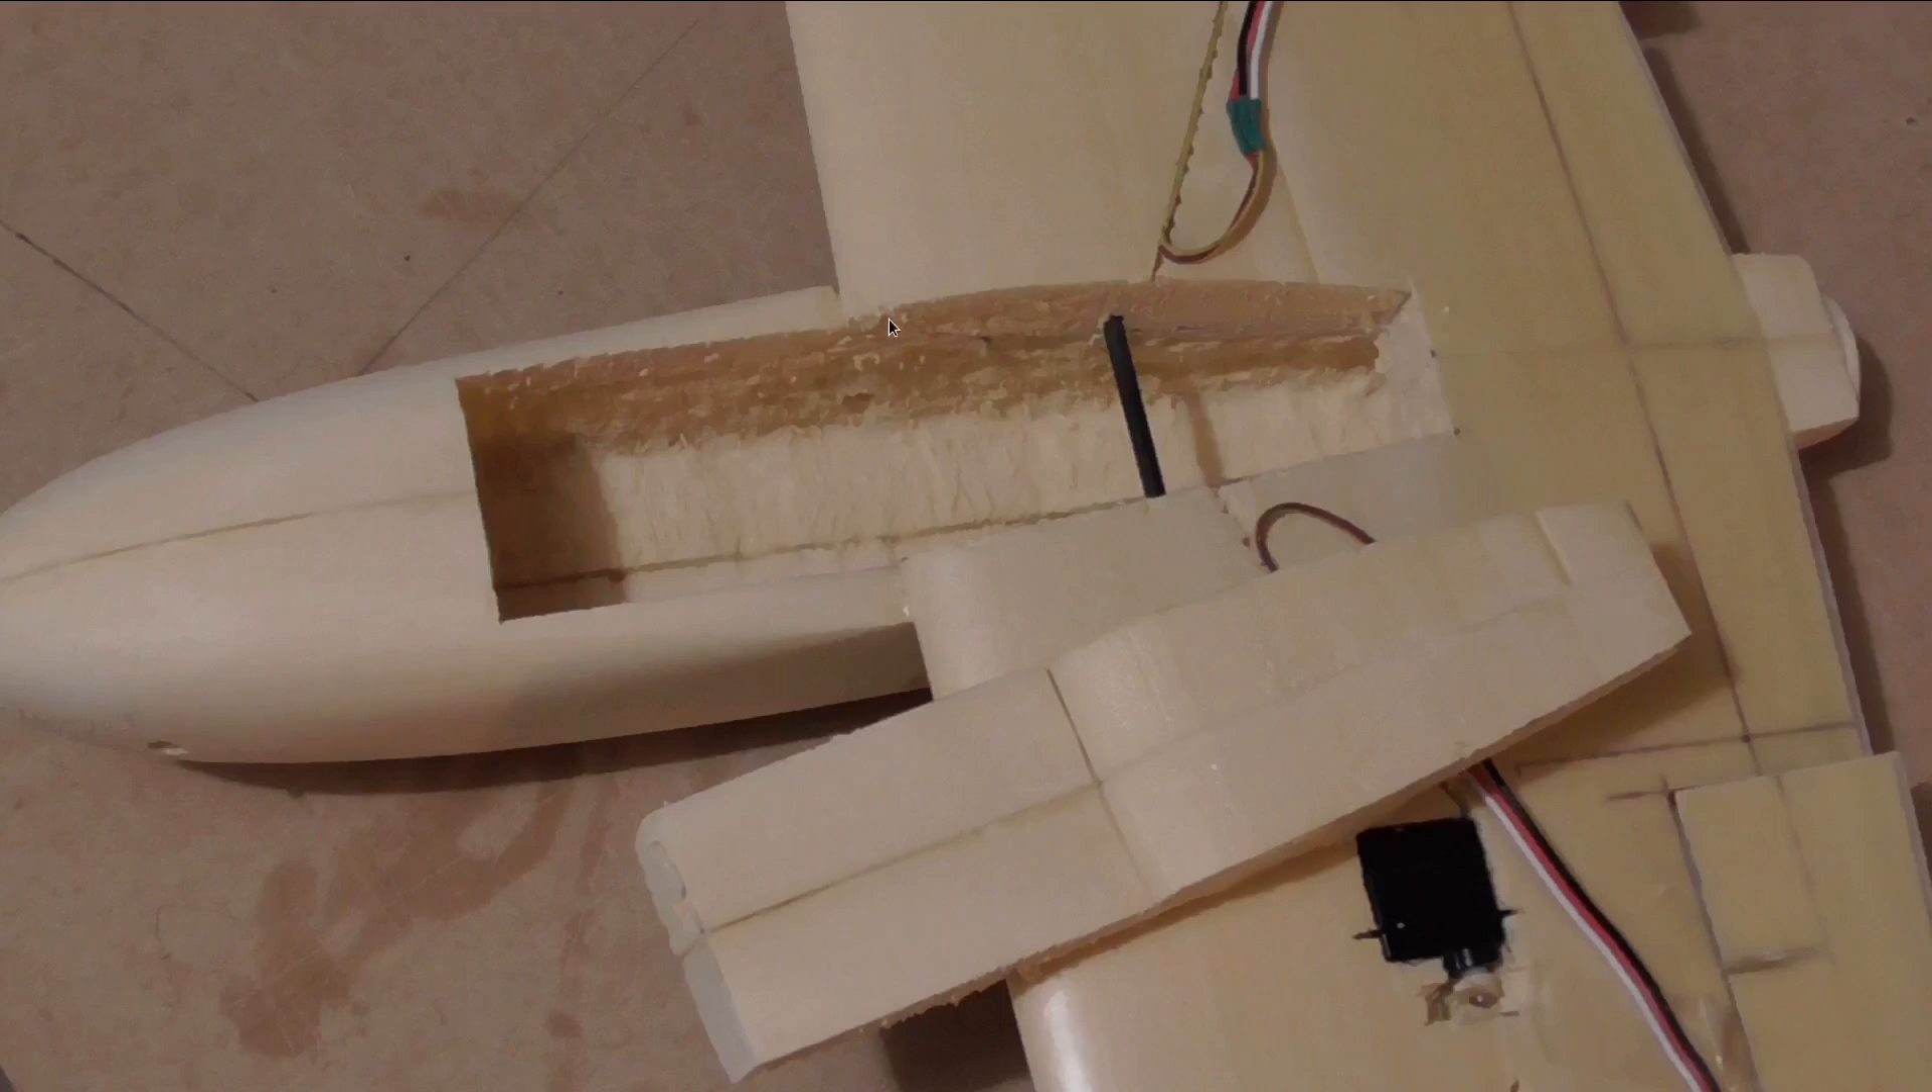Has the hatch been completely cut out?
Yes.